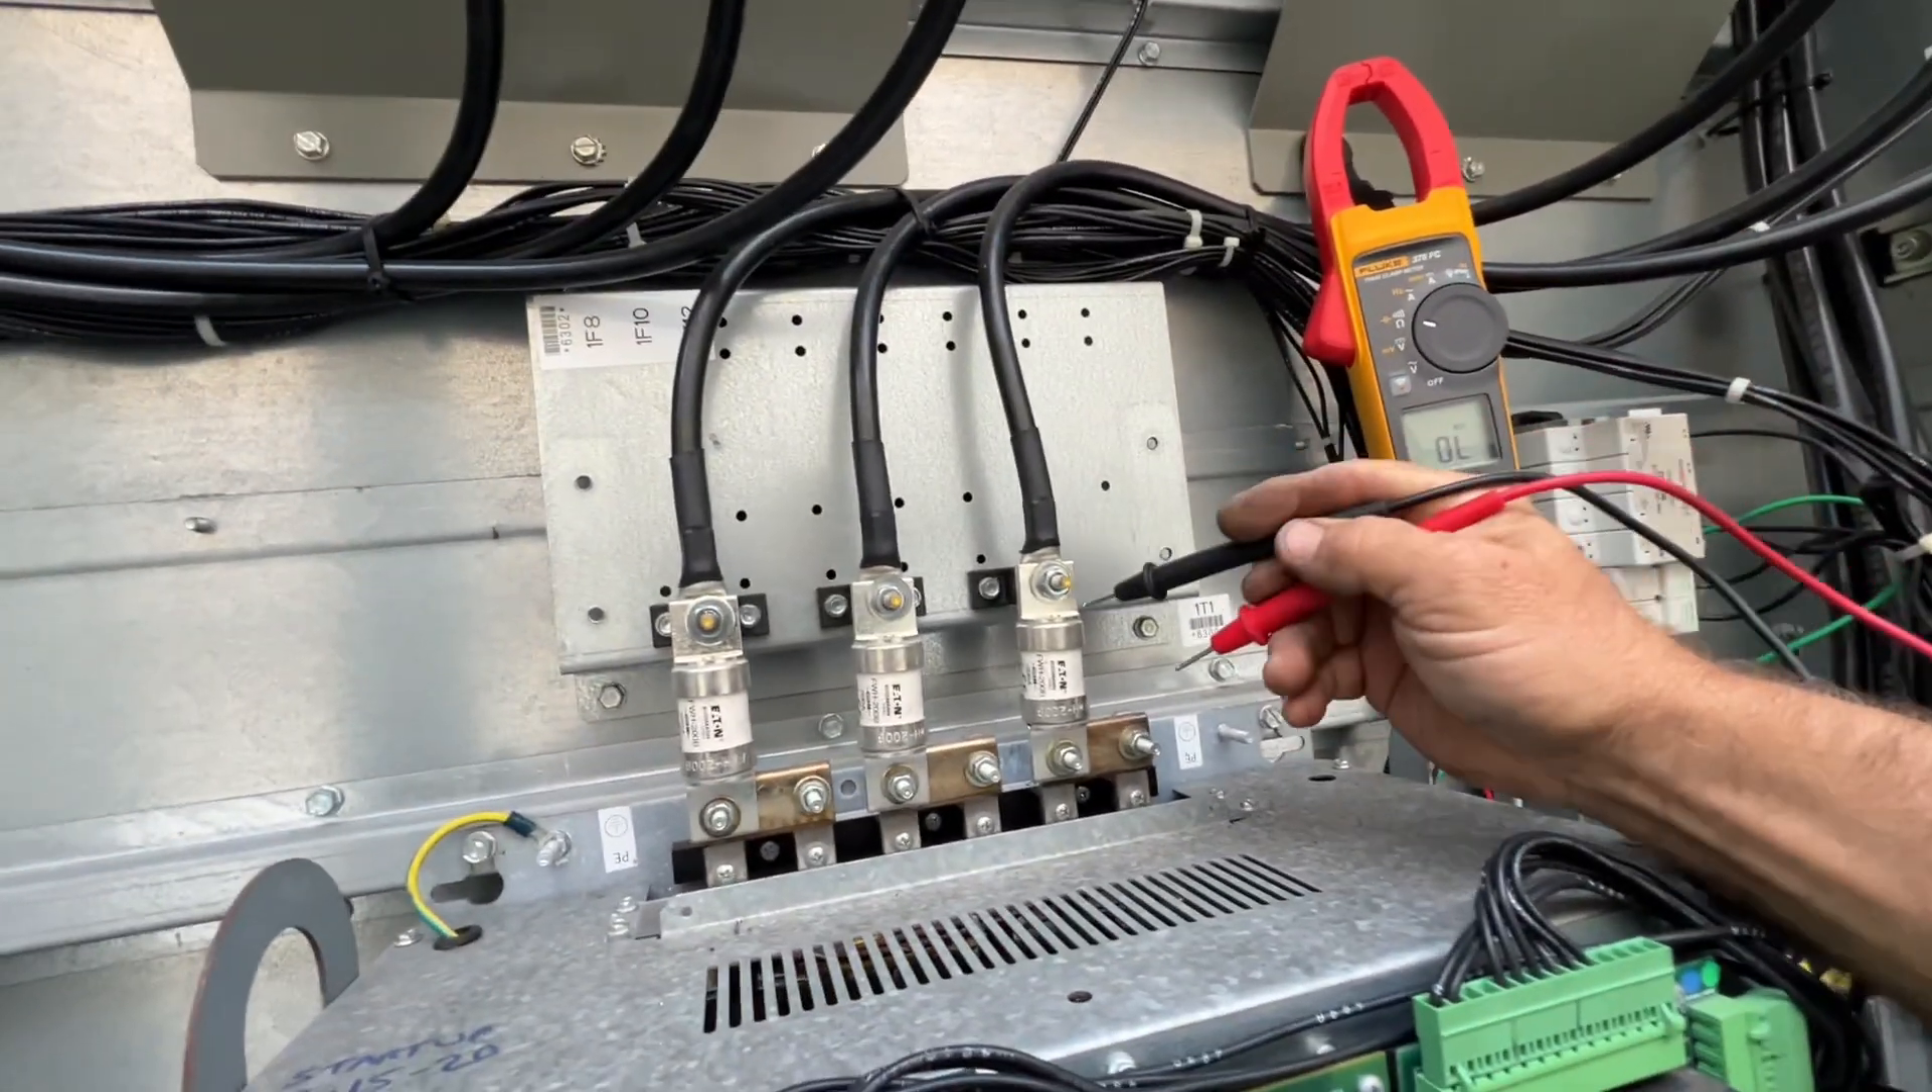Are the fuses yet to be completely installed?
No.